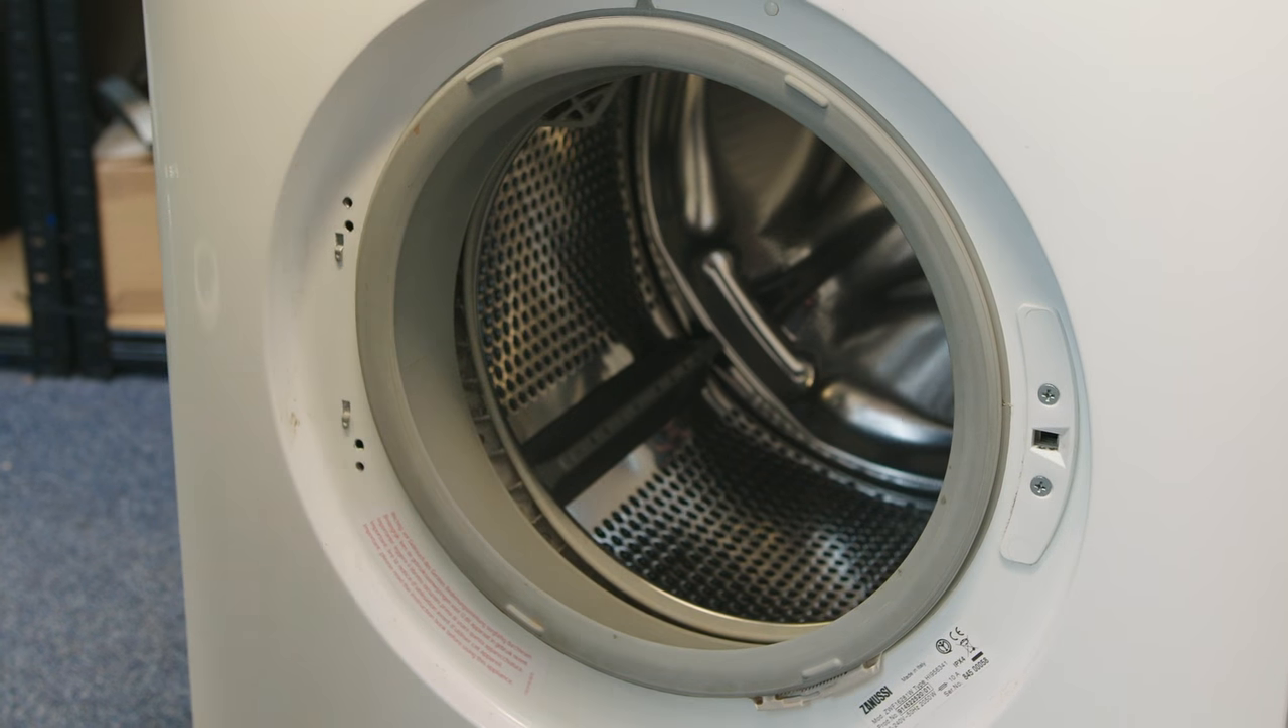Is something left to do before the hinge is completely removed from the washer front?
No.